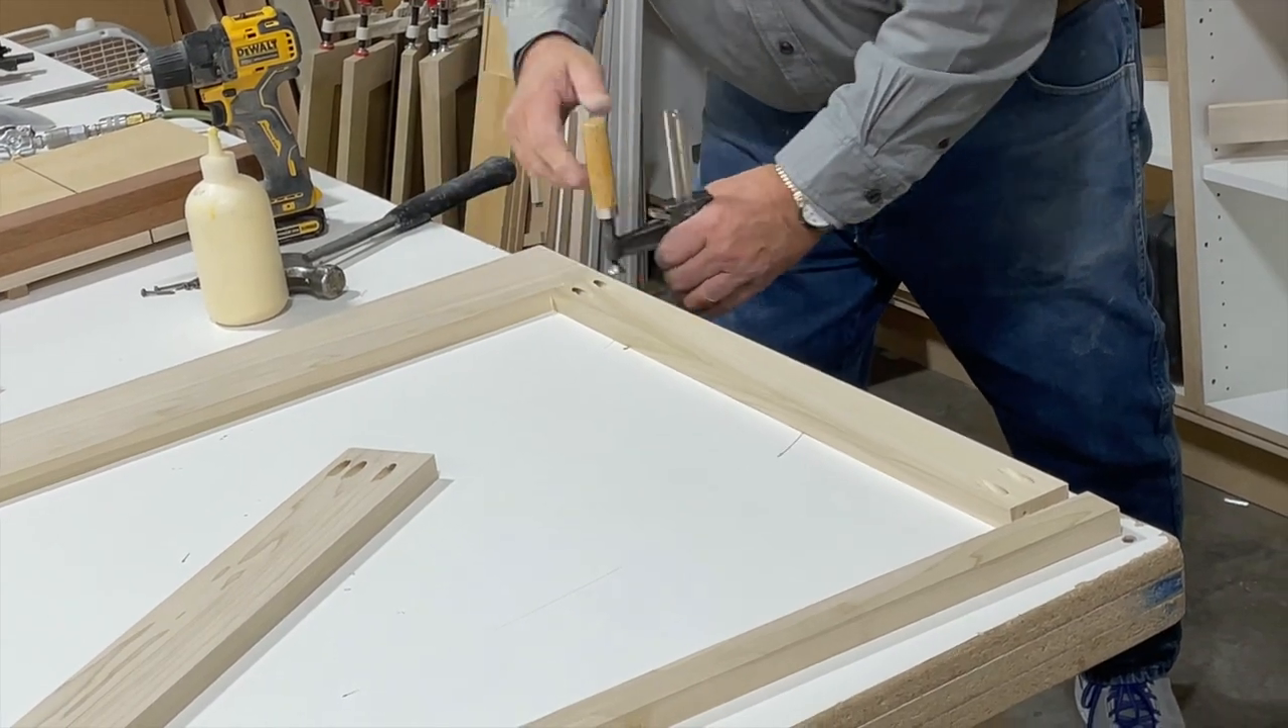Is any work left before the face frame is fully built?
Yes.